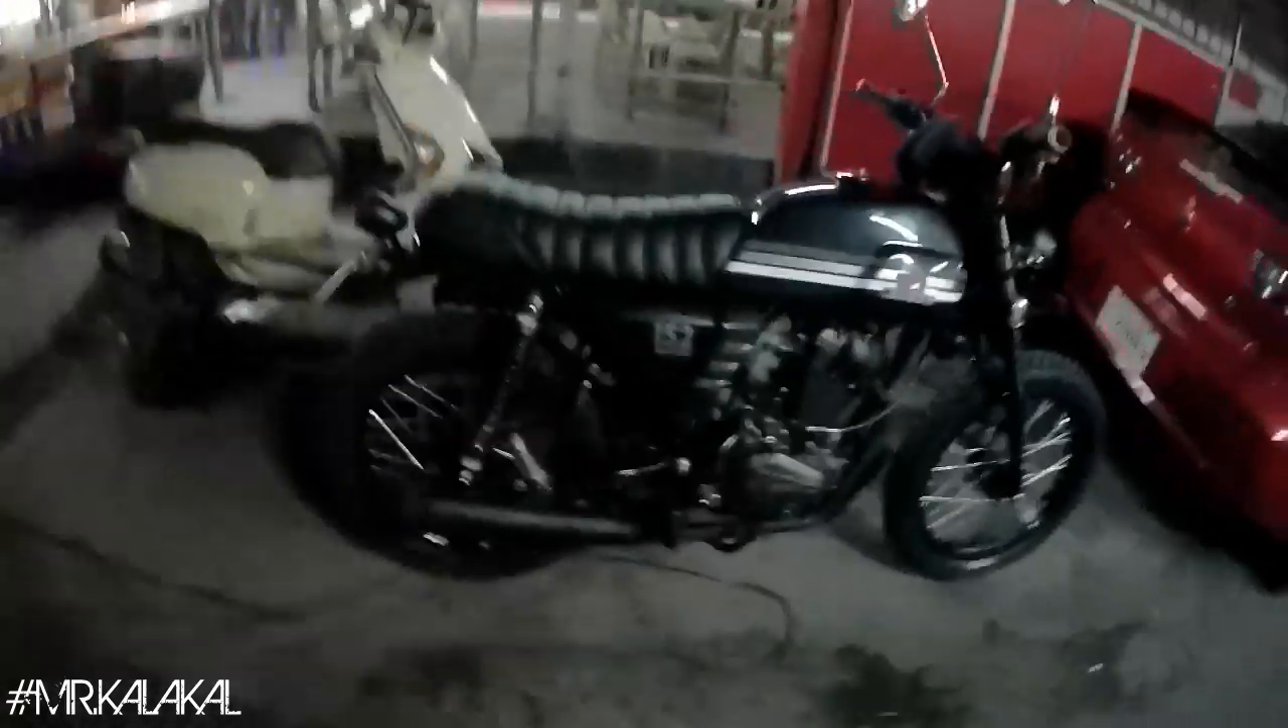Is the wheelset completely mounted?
Yes.